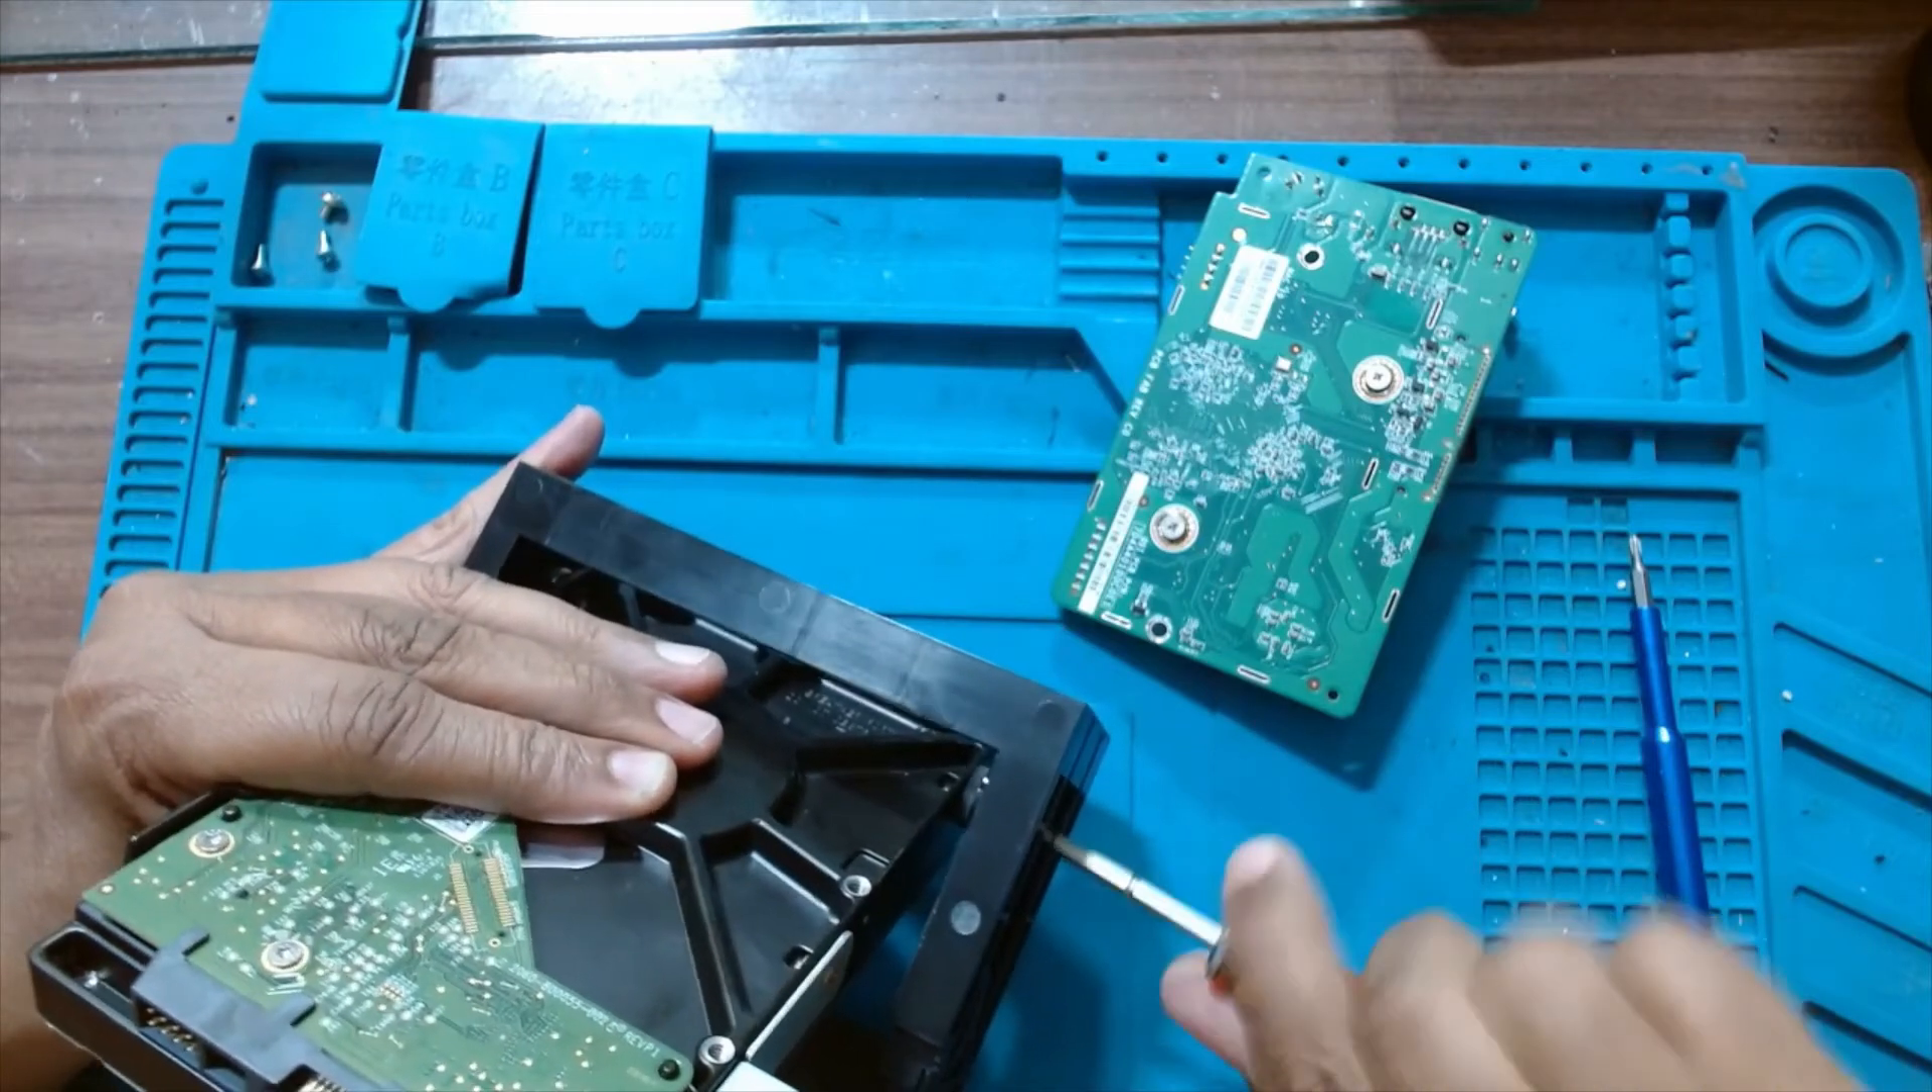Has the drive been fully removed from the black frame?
No.